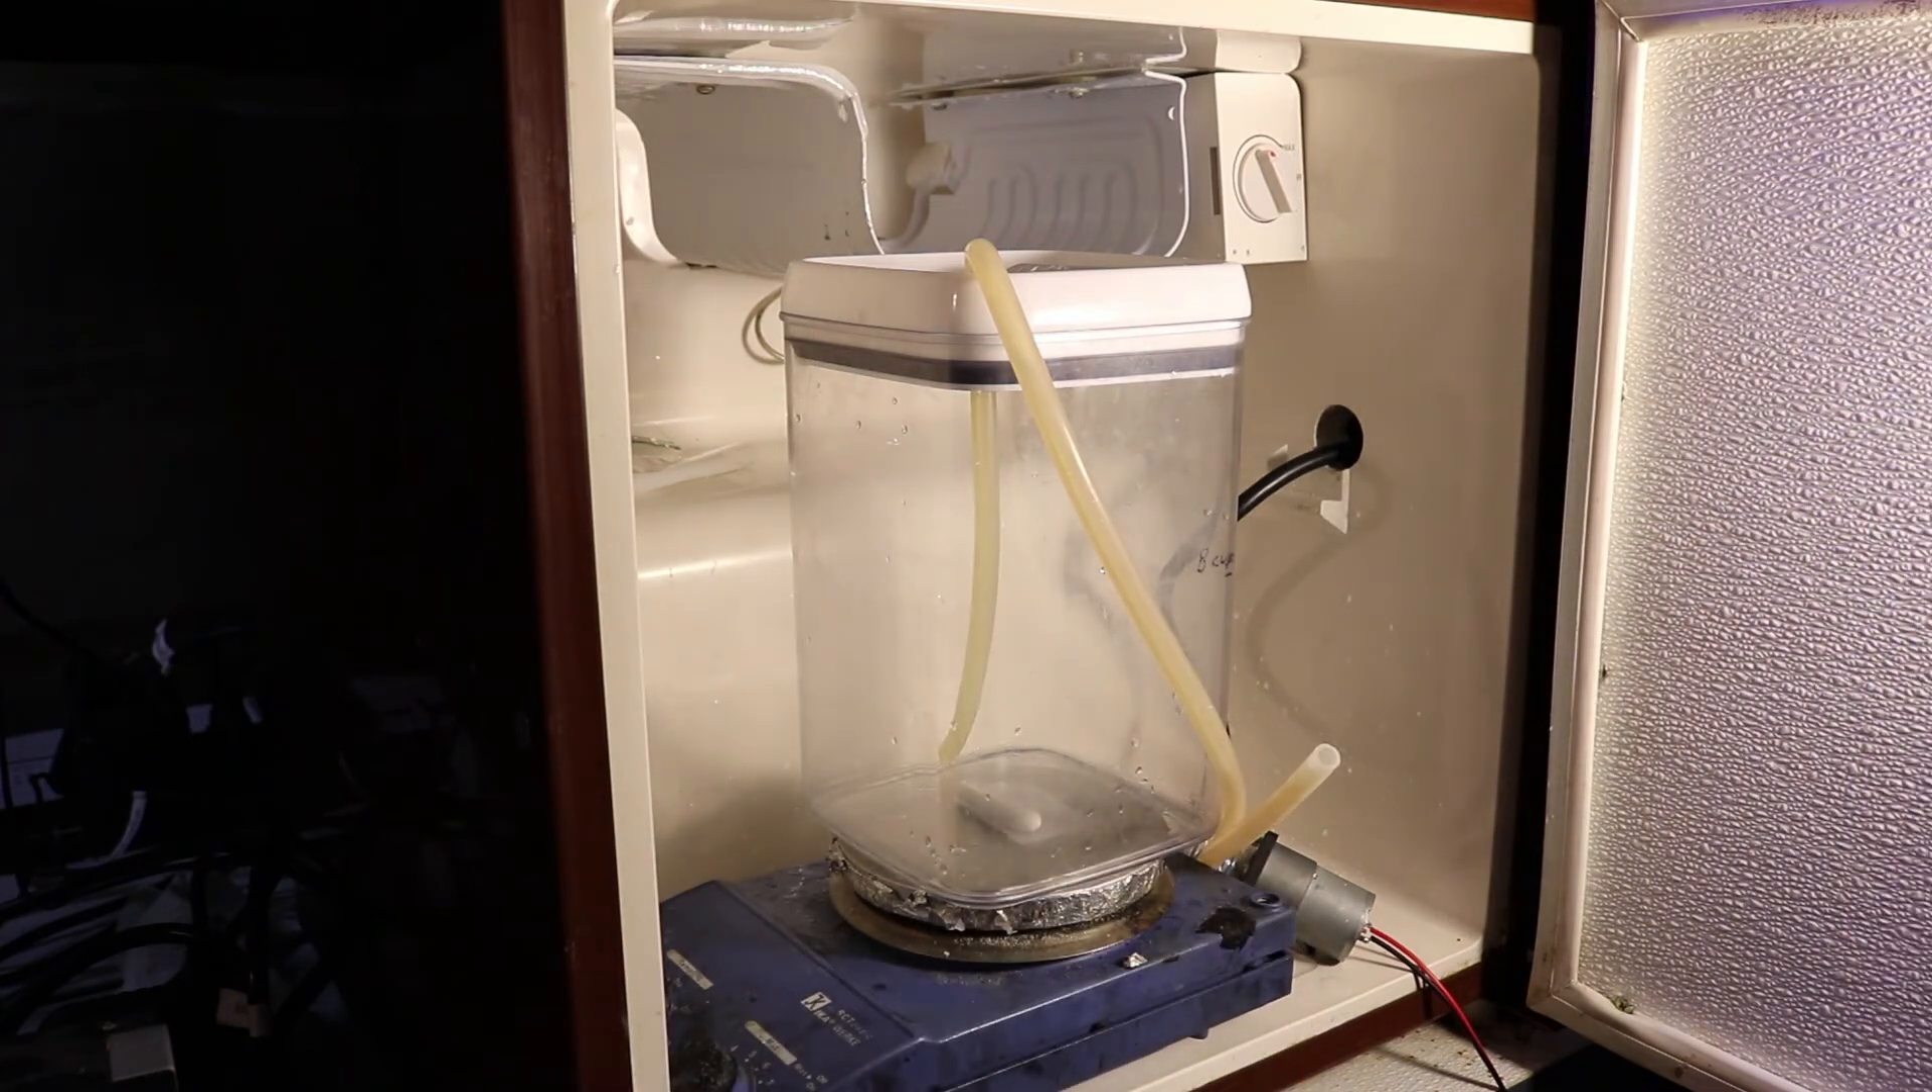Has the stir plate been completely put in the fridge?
Yes.